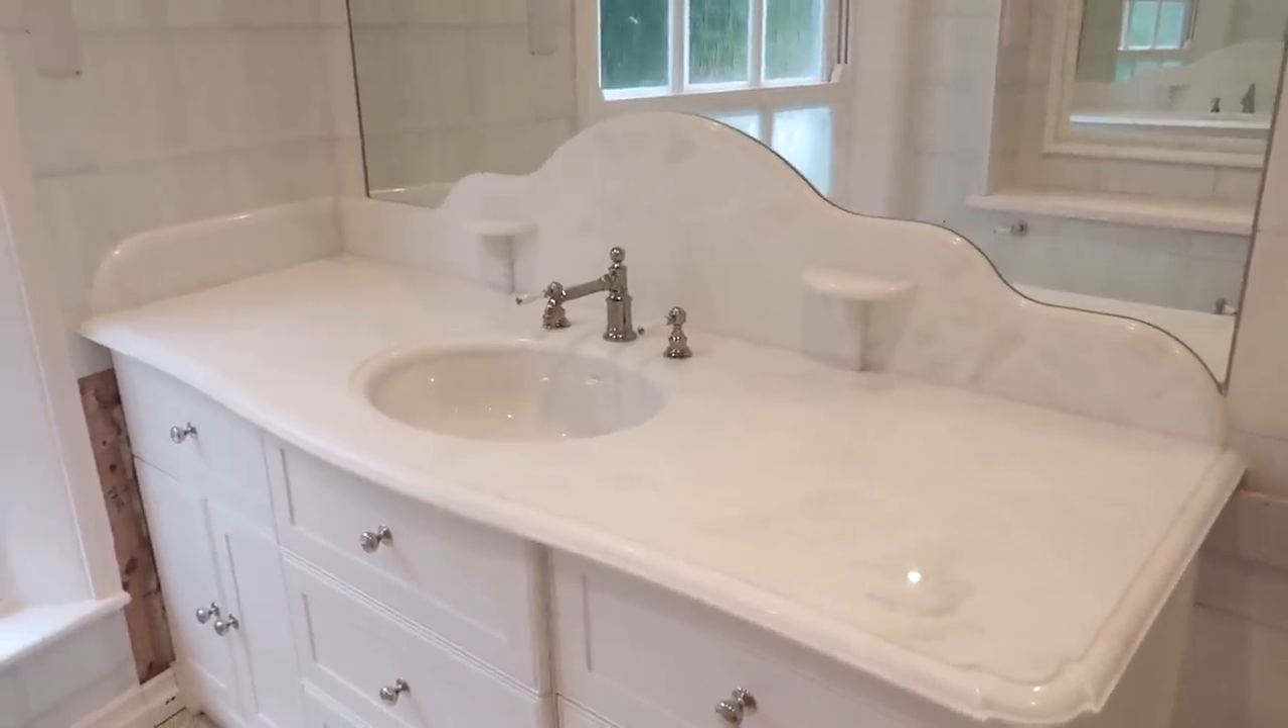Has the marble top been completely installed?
Yes.